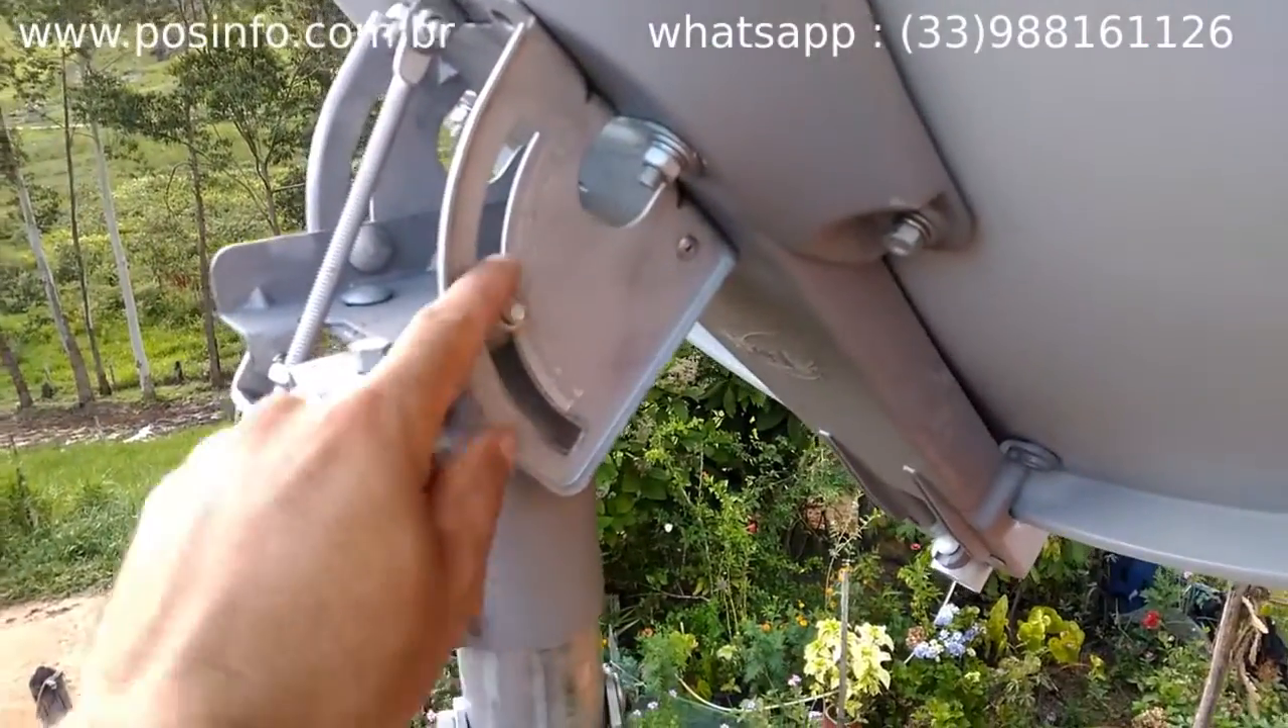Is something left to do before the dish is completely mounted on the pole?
No.